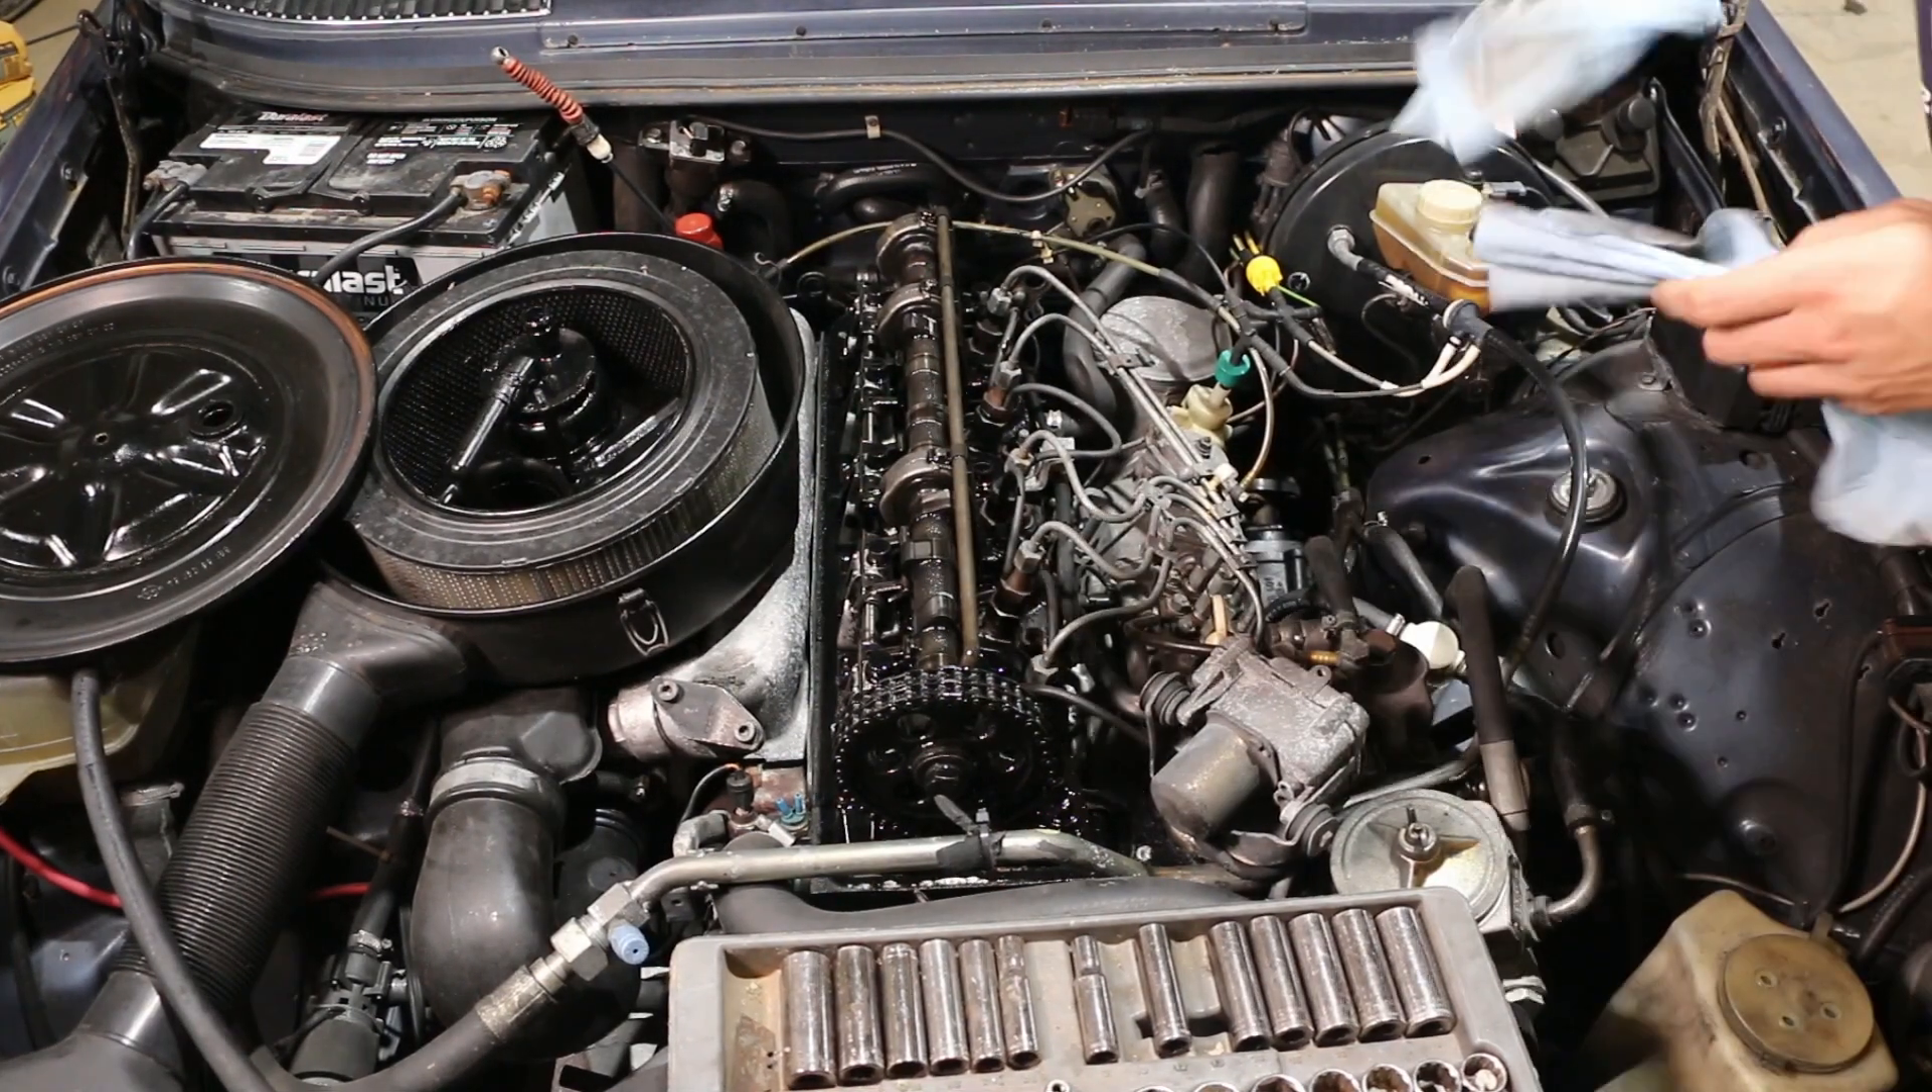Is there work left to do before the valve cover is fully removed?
No.